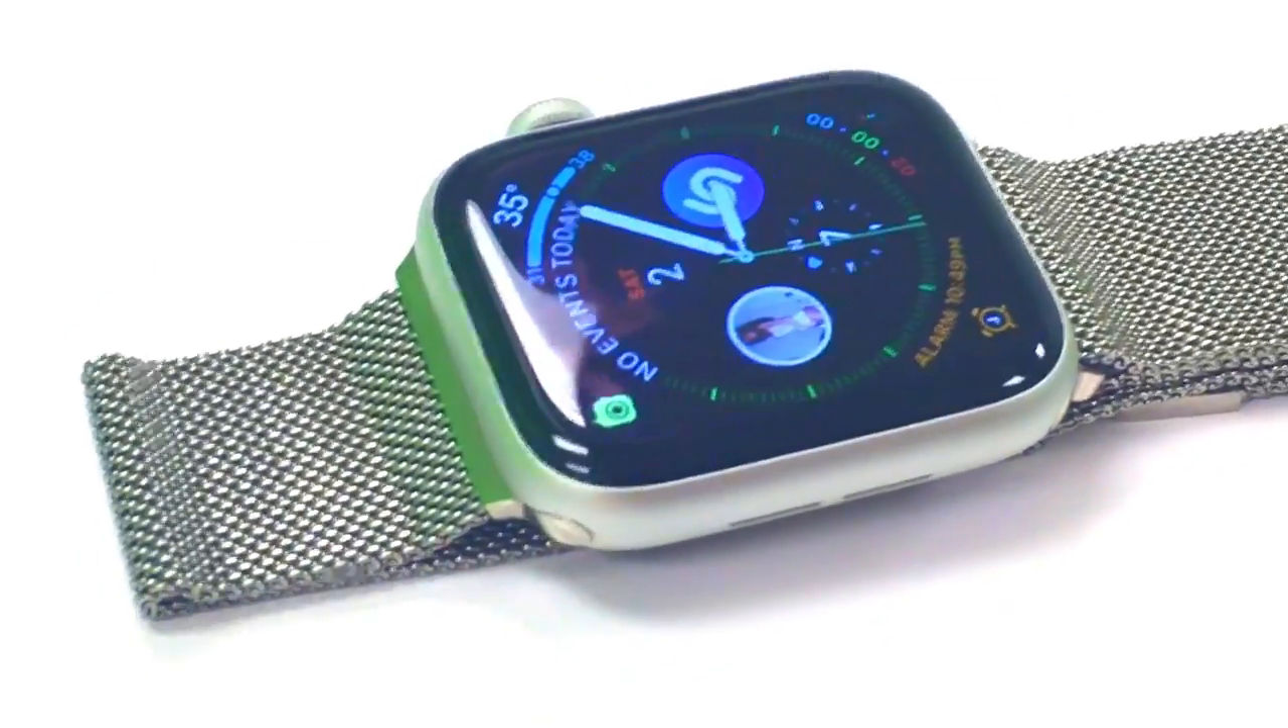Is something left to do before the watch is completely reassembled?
No.